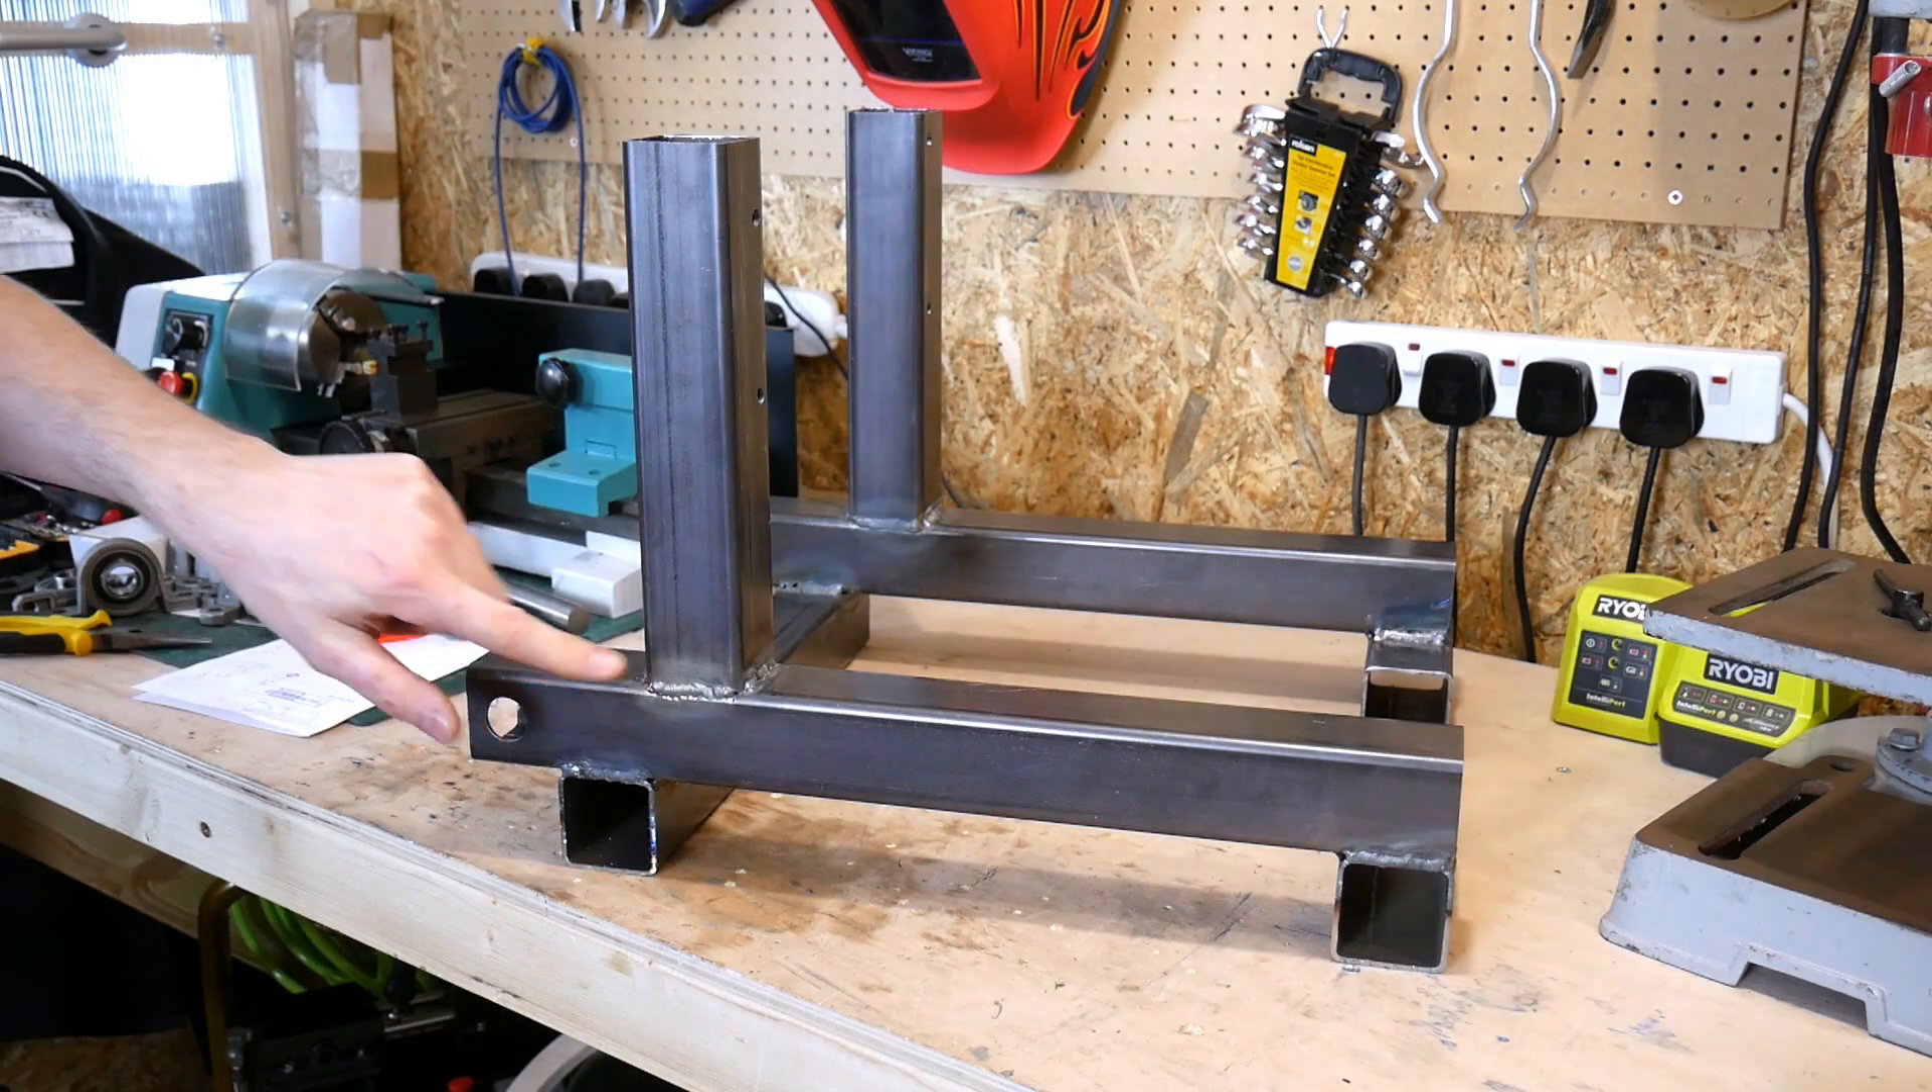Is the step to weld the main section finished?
Yes.